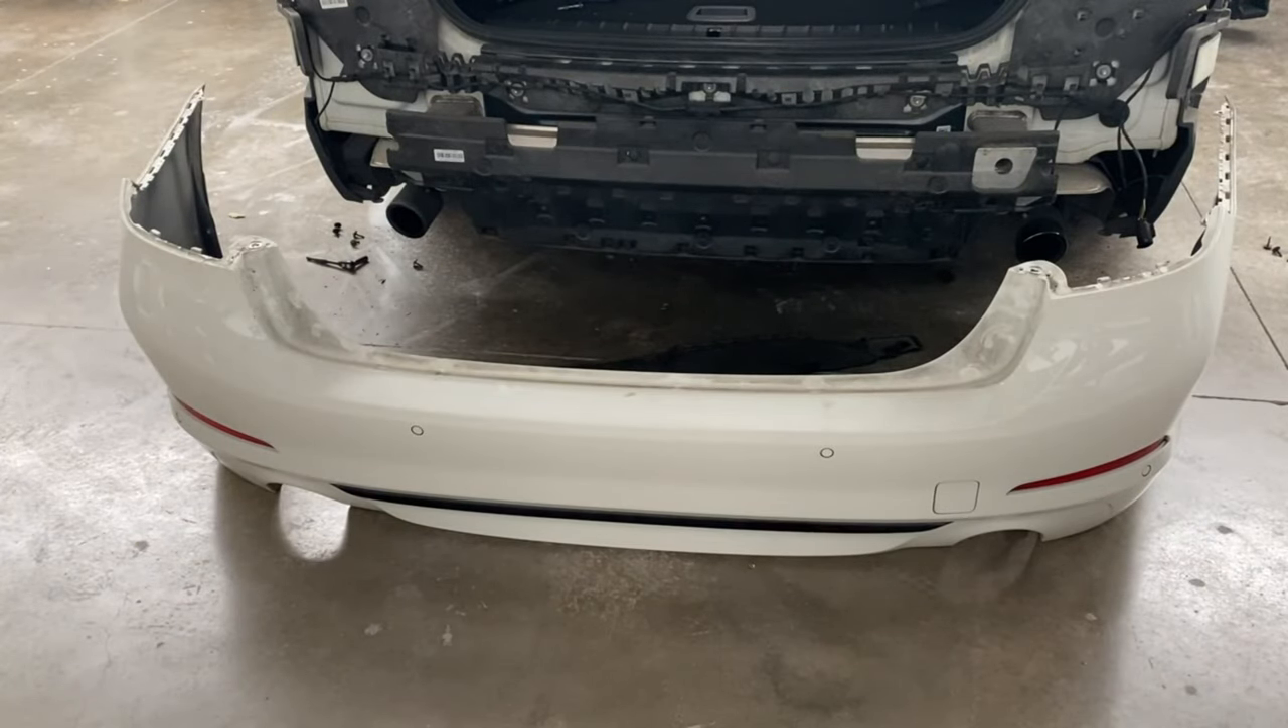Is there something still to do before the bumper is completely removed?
No.